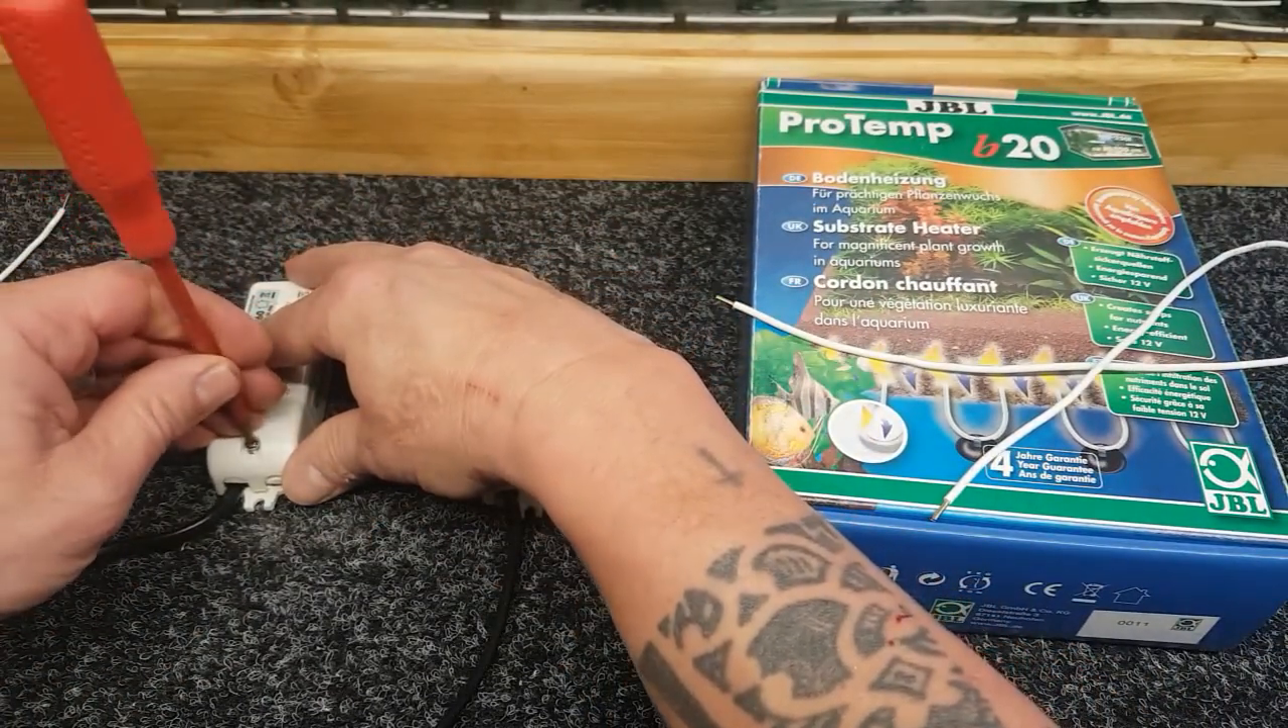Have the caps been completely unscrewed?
No.